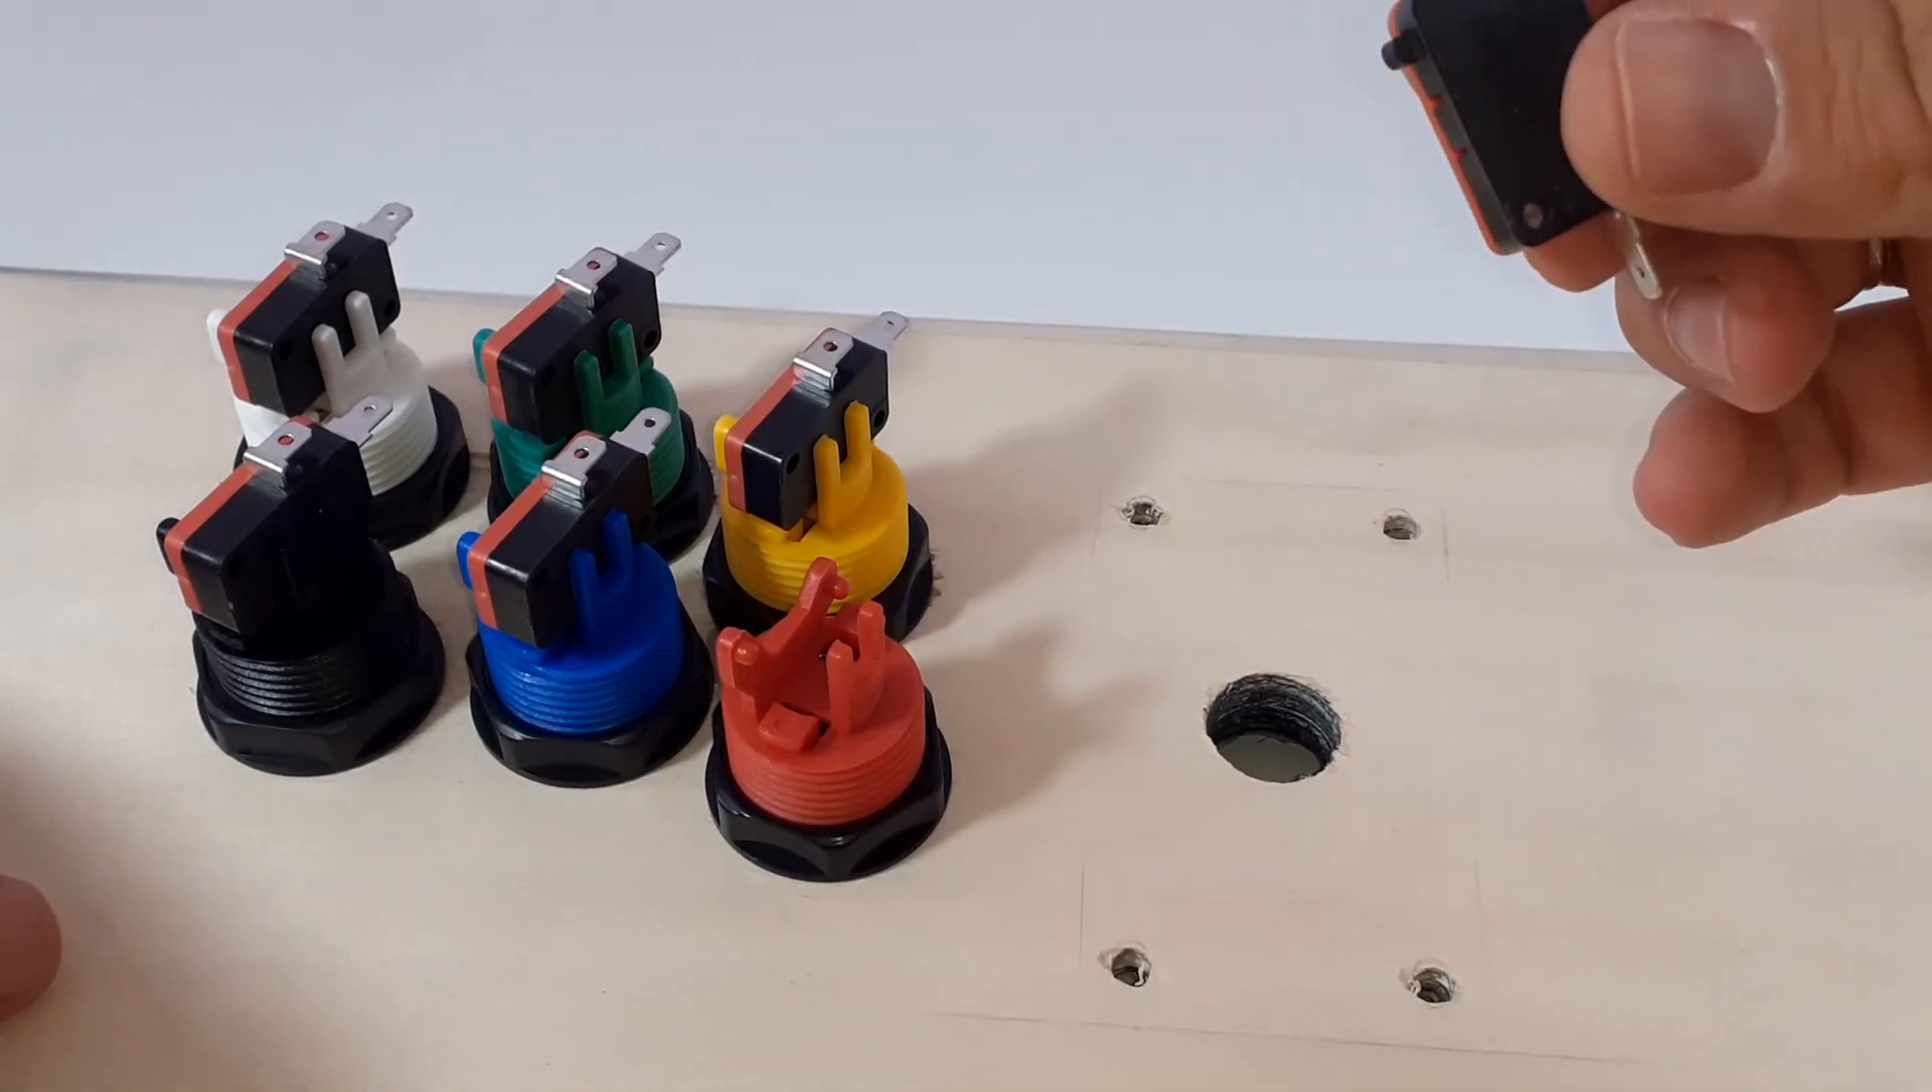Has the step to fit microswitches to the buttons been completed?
No.